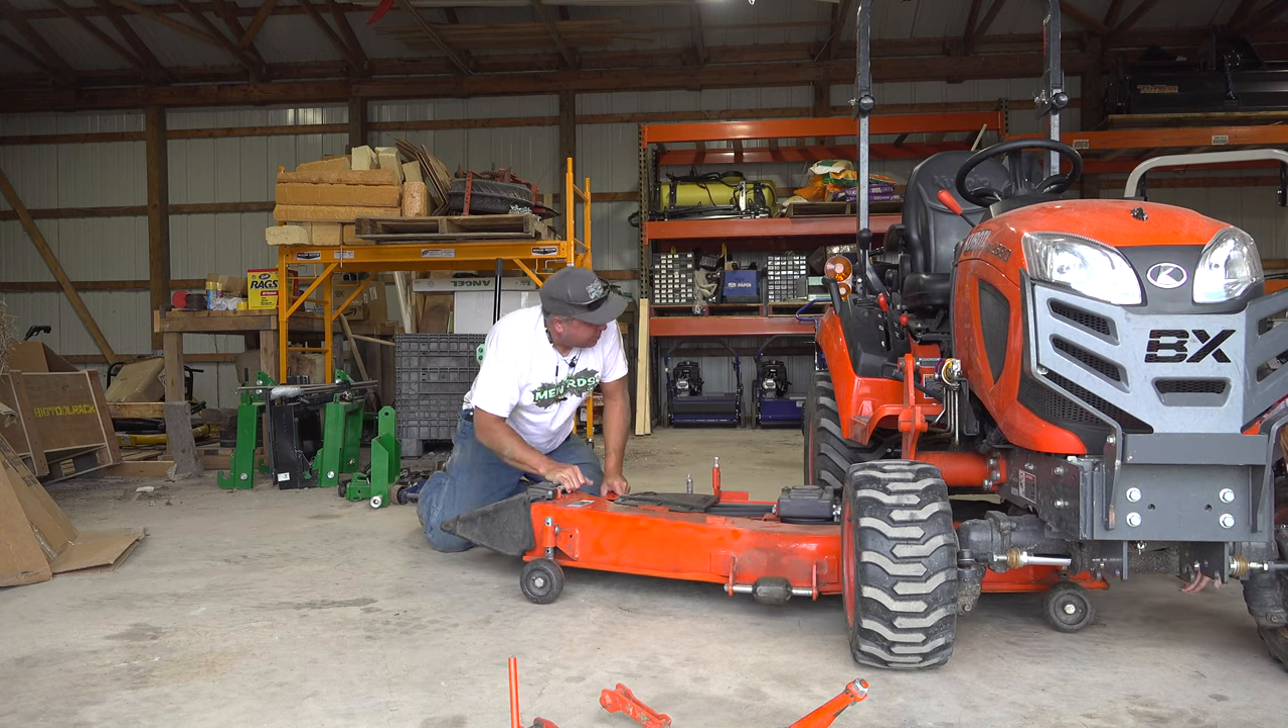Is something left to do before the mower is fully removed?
Yes.